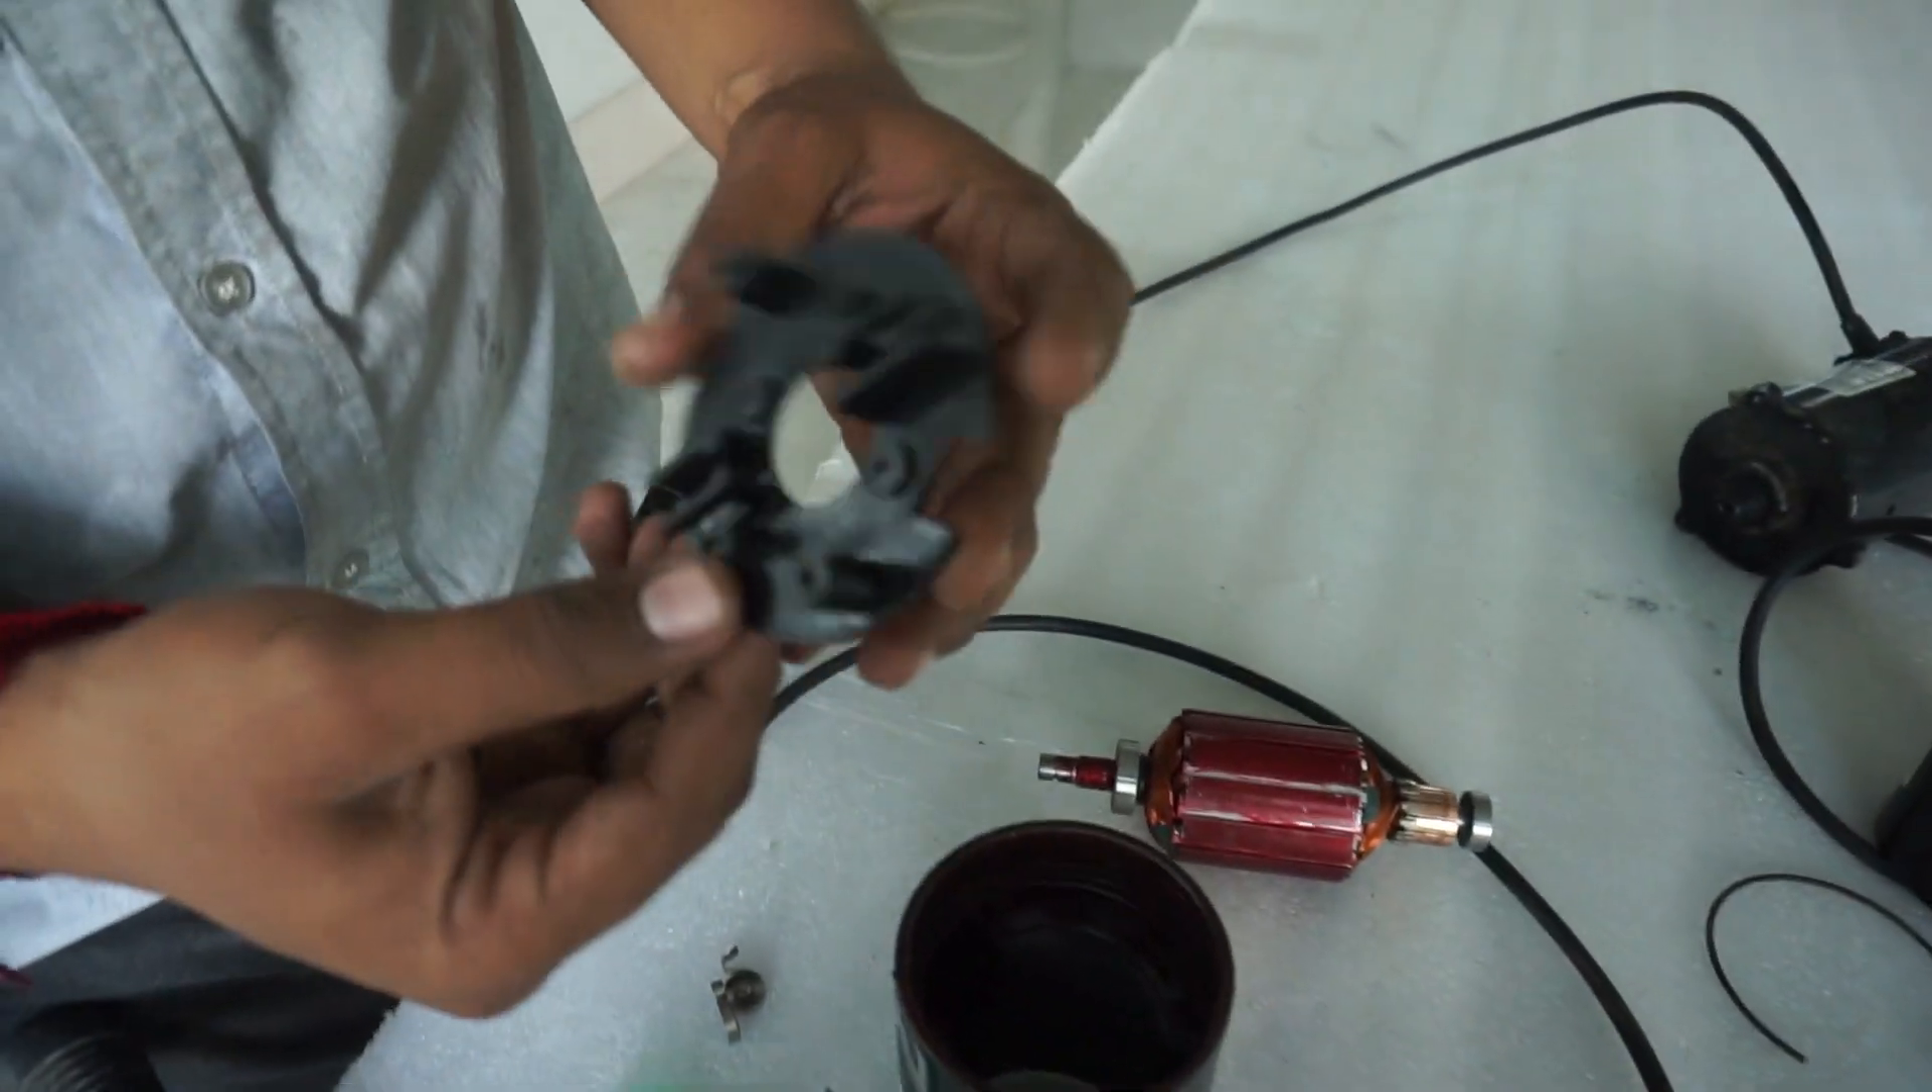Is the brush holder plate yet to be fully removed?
No.